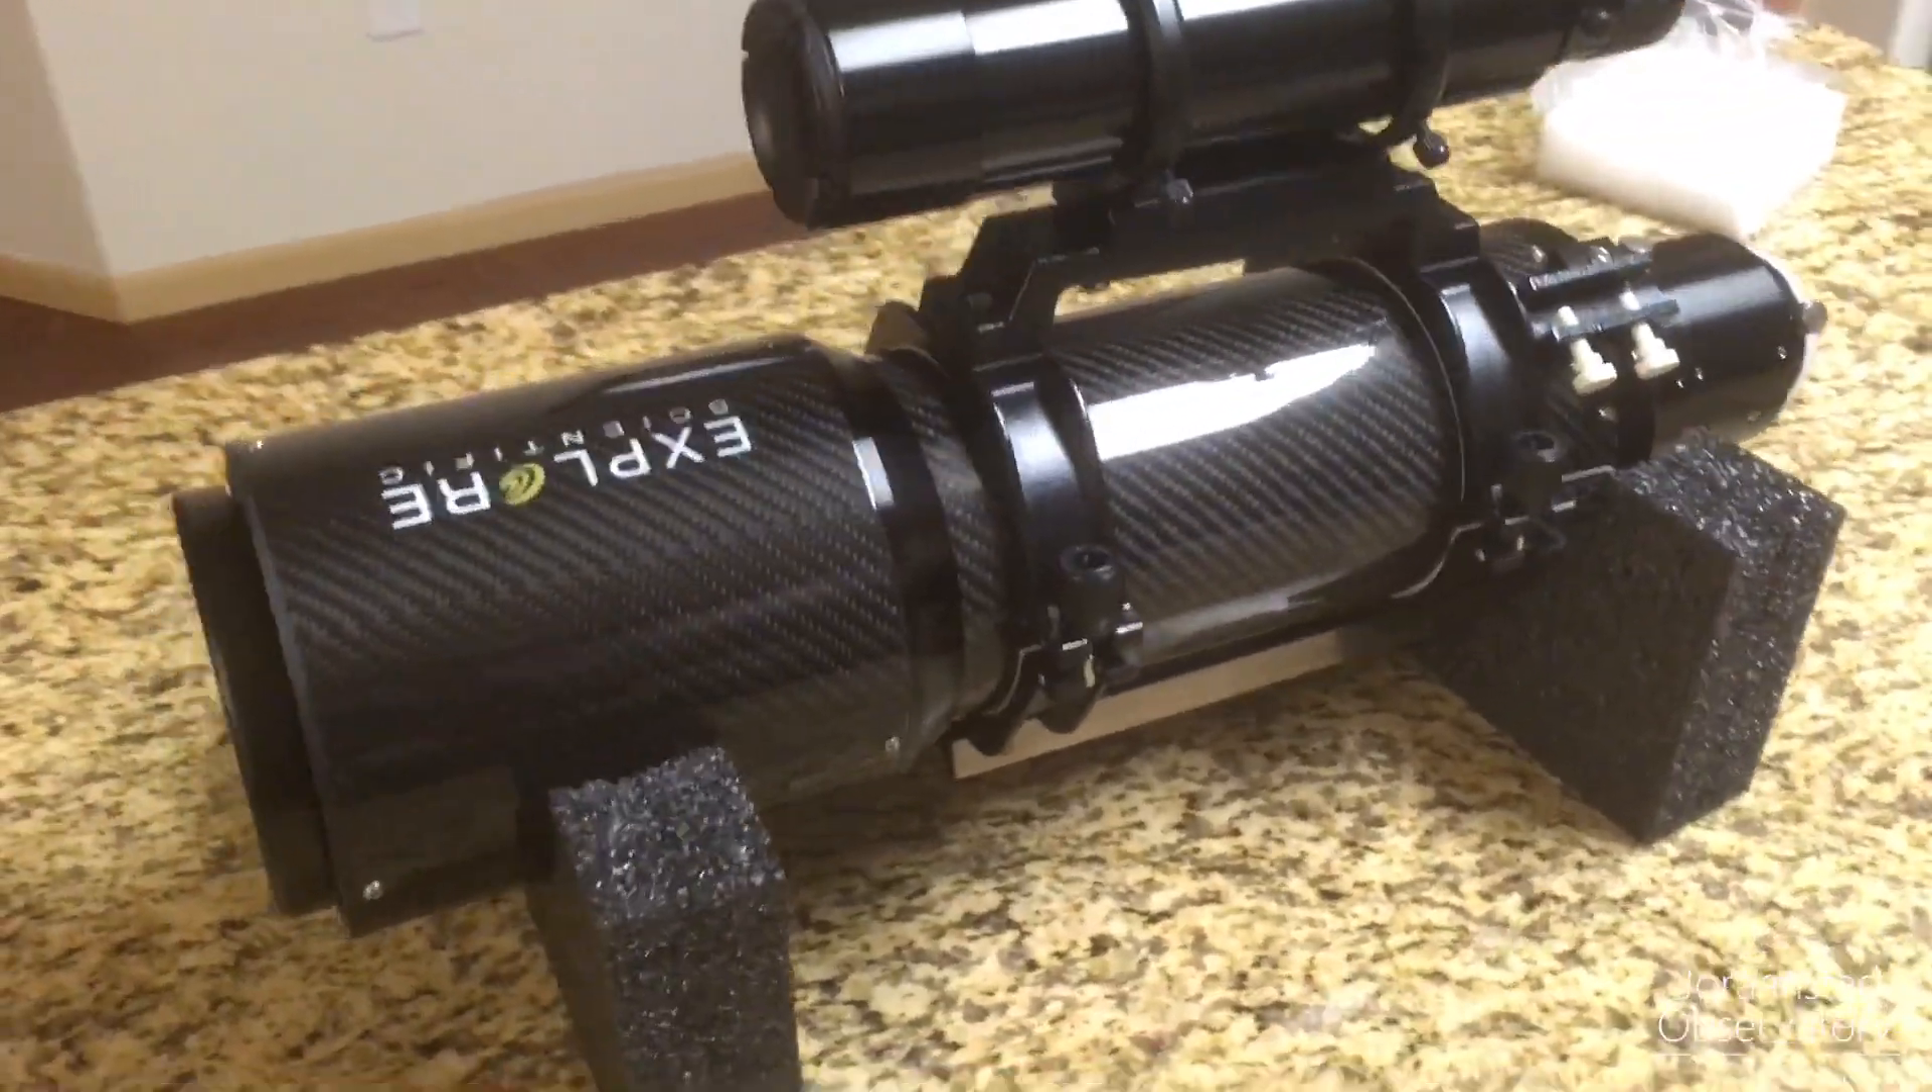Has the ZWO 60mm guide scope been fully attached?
Yes.